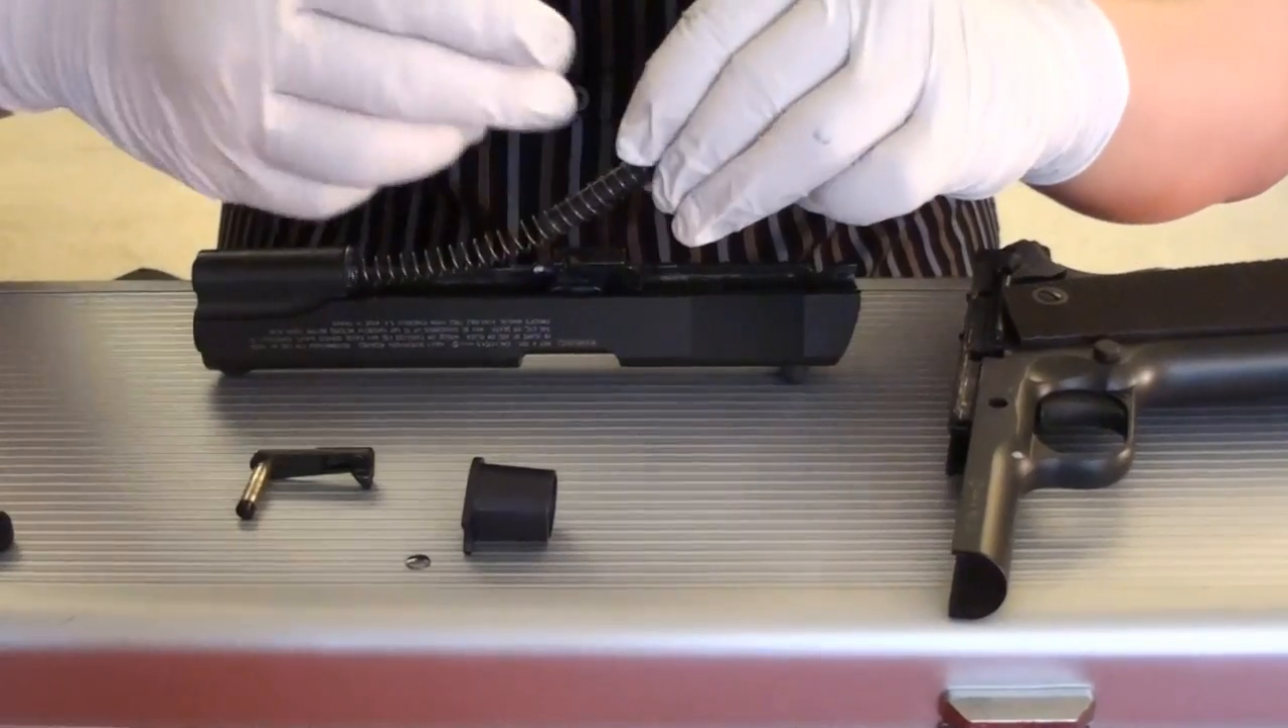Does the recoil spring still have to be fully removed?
Yes.